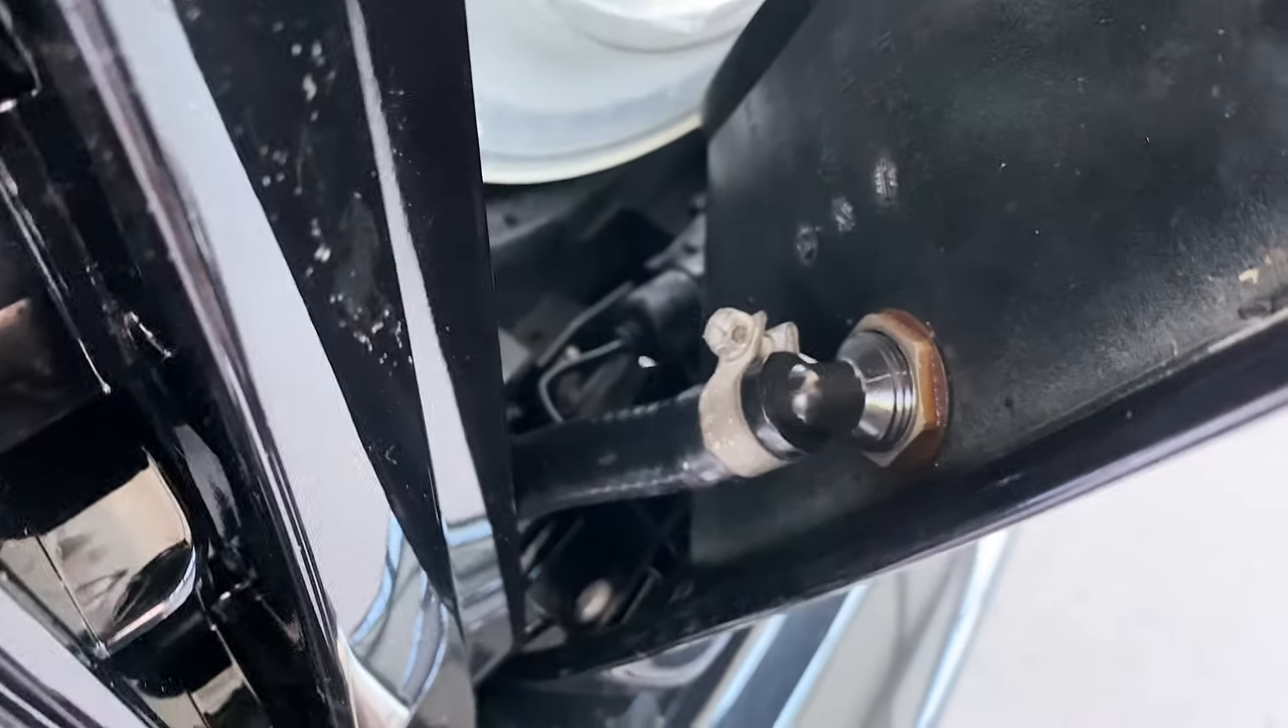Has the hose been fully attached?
Yes.